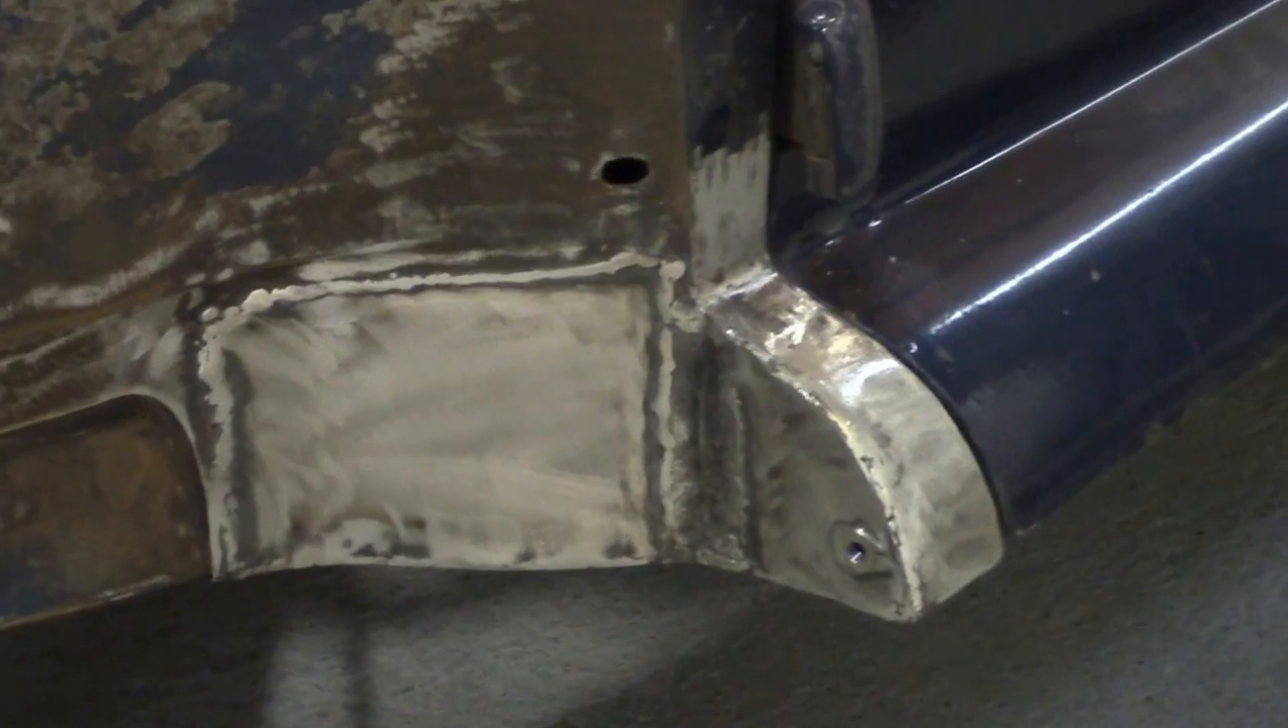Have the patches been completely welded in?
Yes.